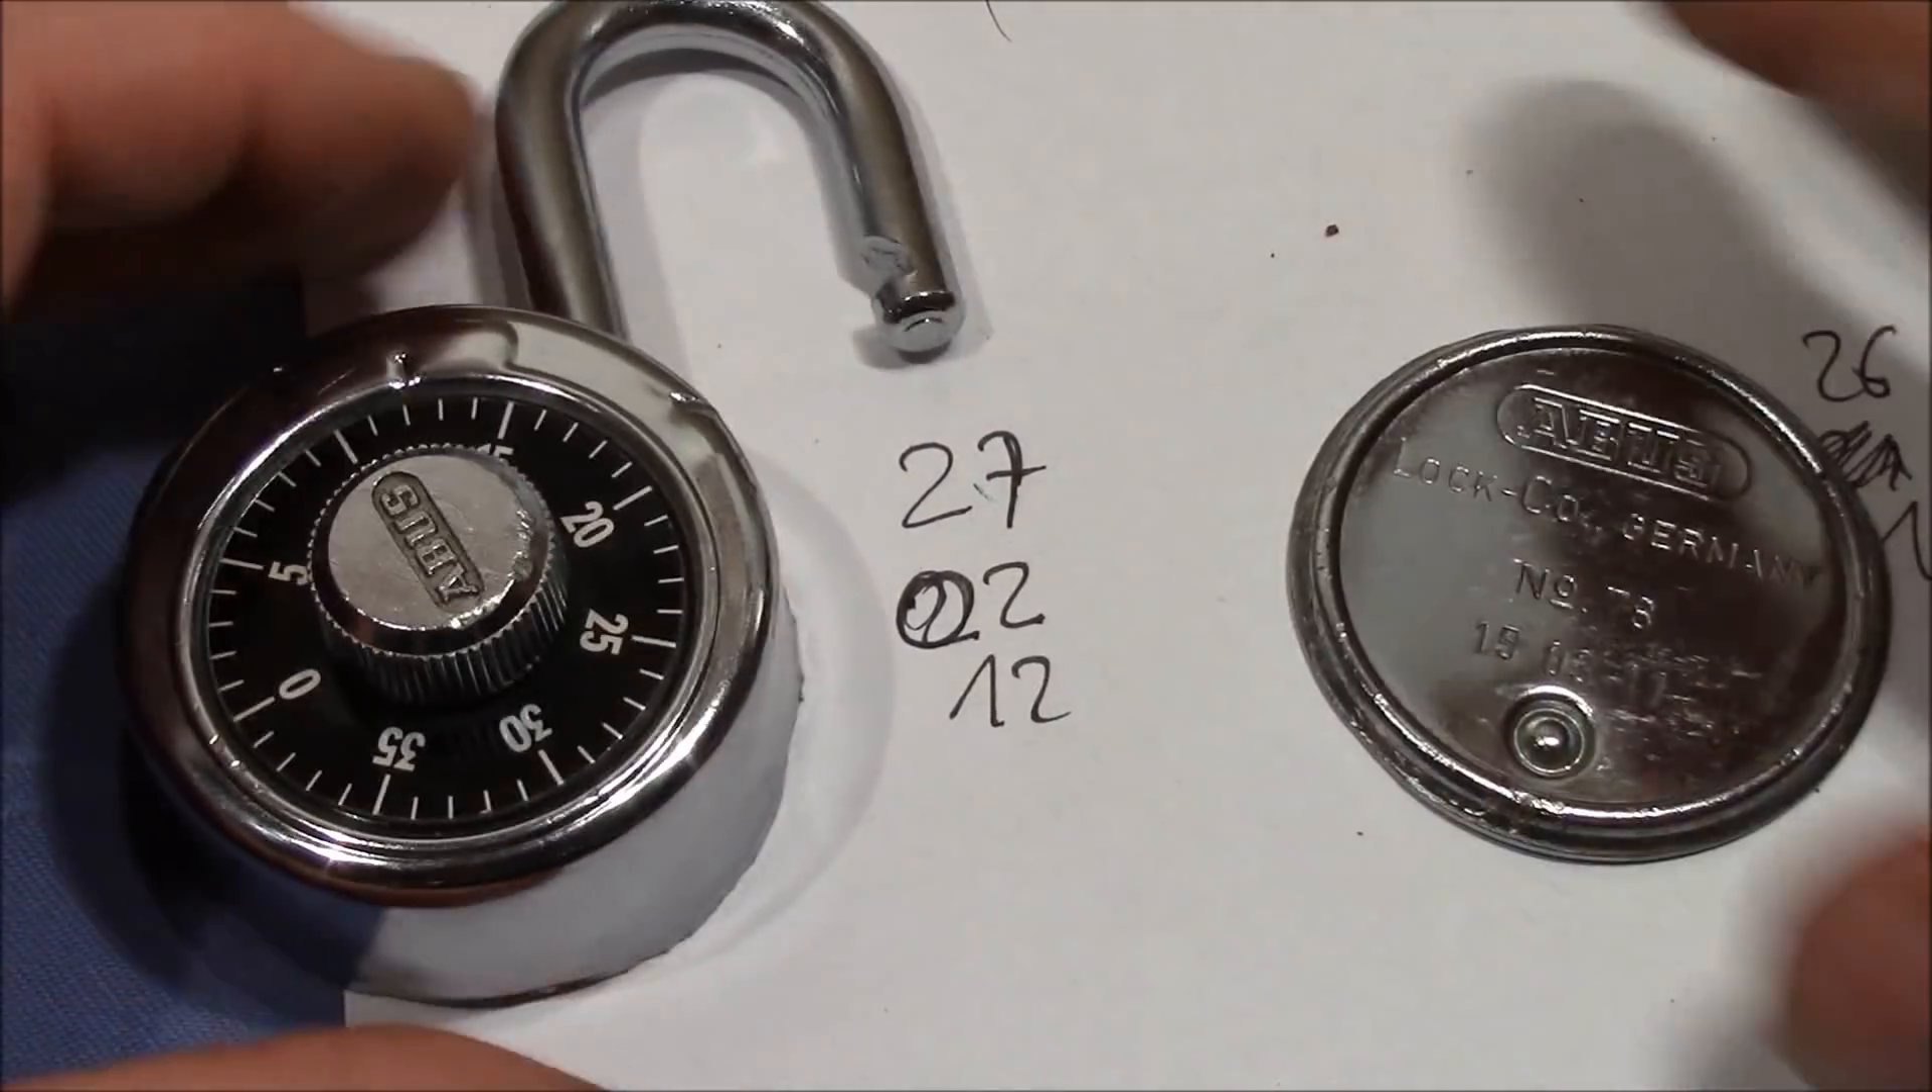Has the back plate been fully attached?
No.